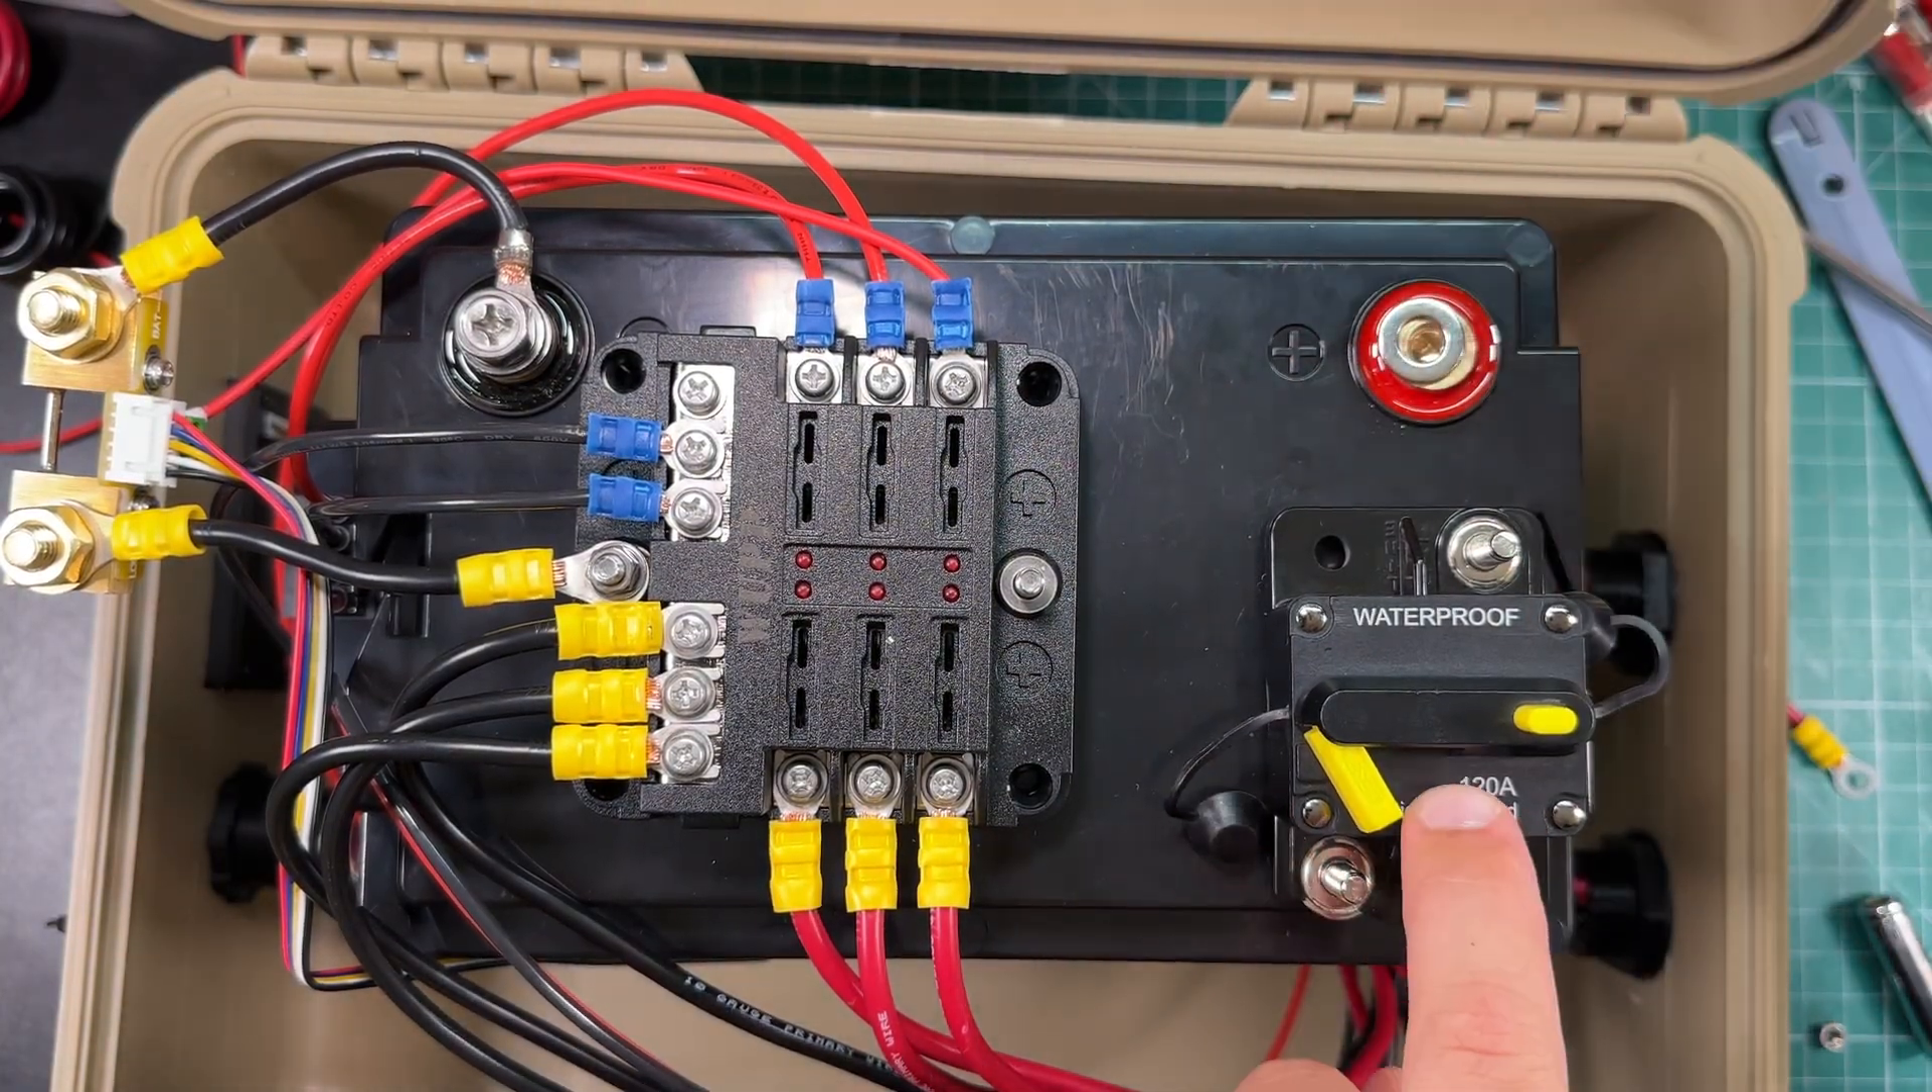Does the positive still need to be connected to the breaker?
Yes.